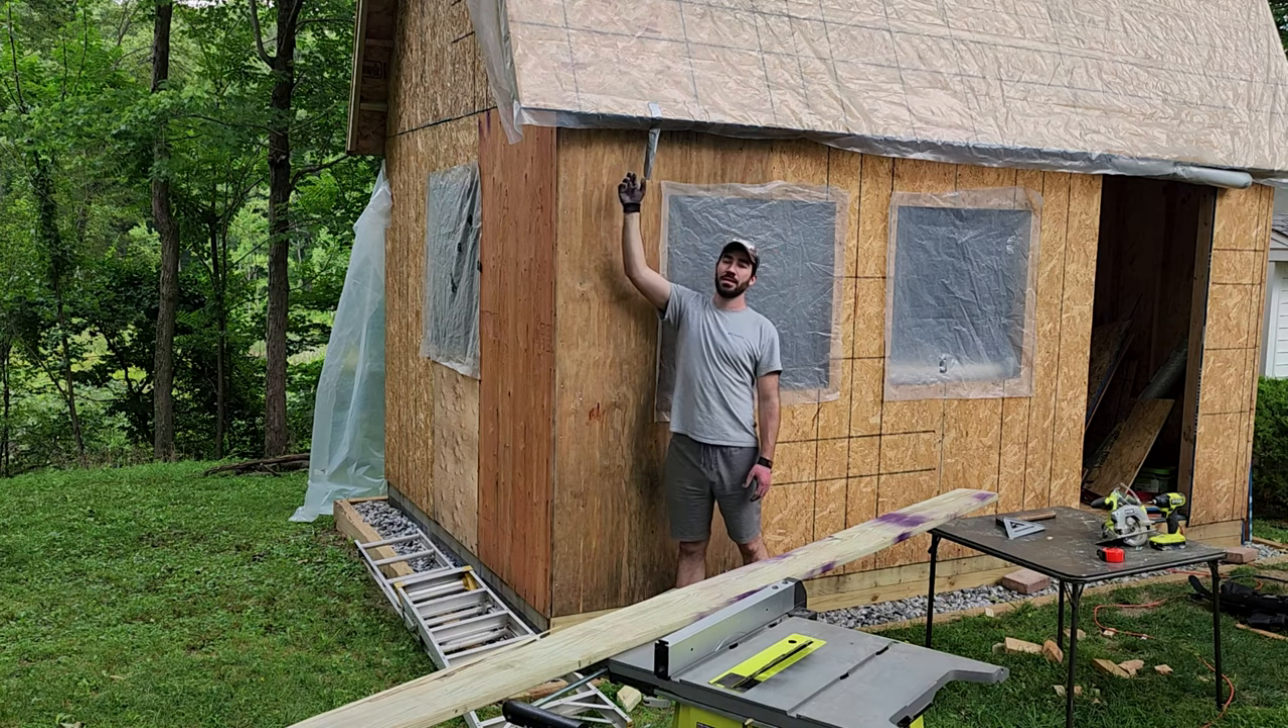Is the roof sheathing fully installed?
Yes.